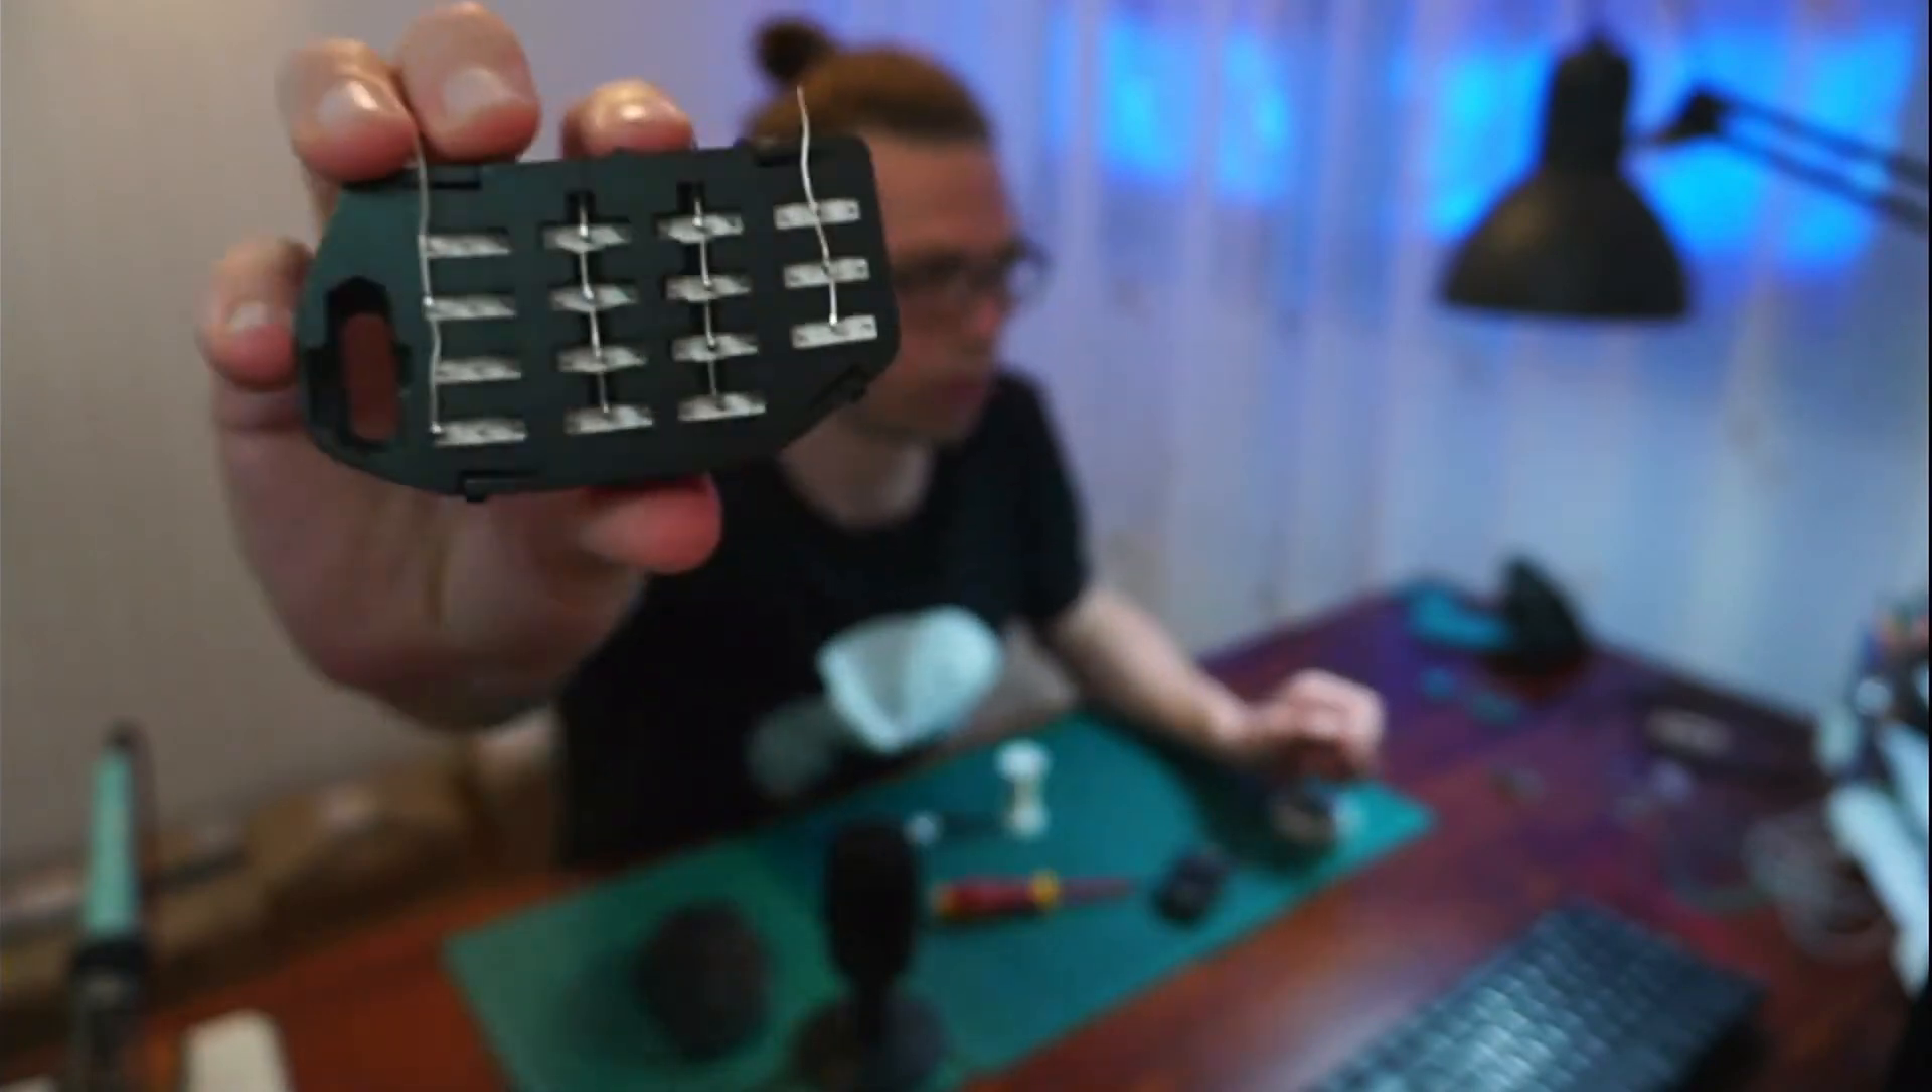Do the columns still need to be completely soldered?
No.